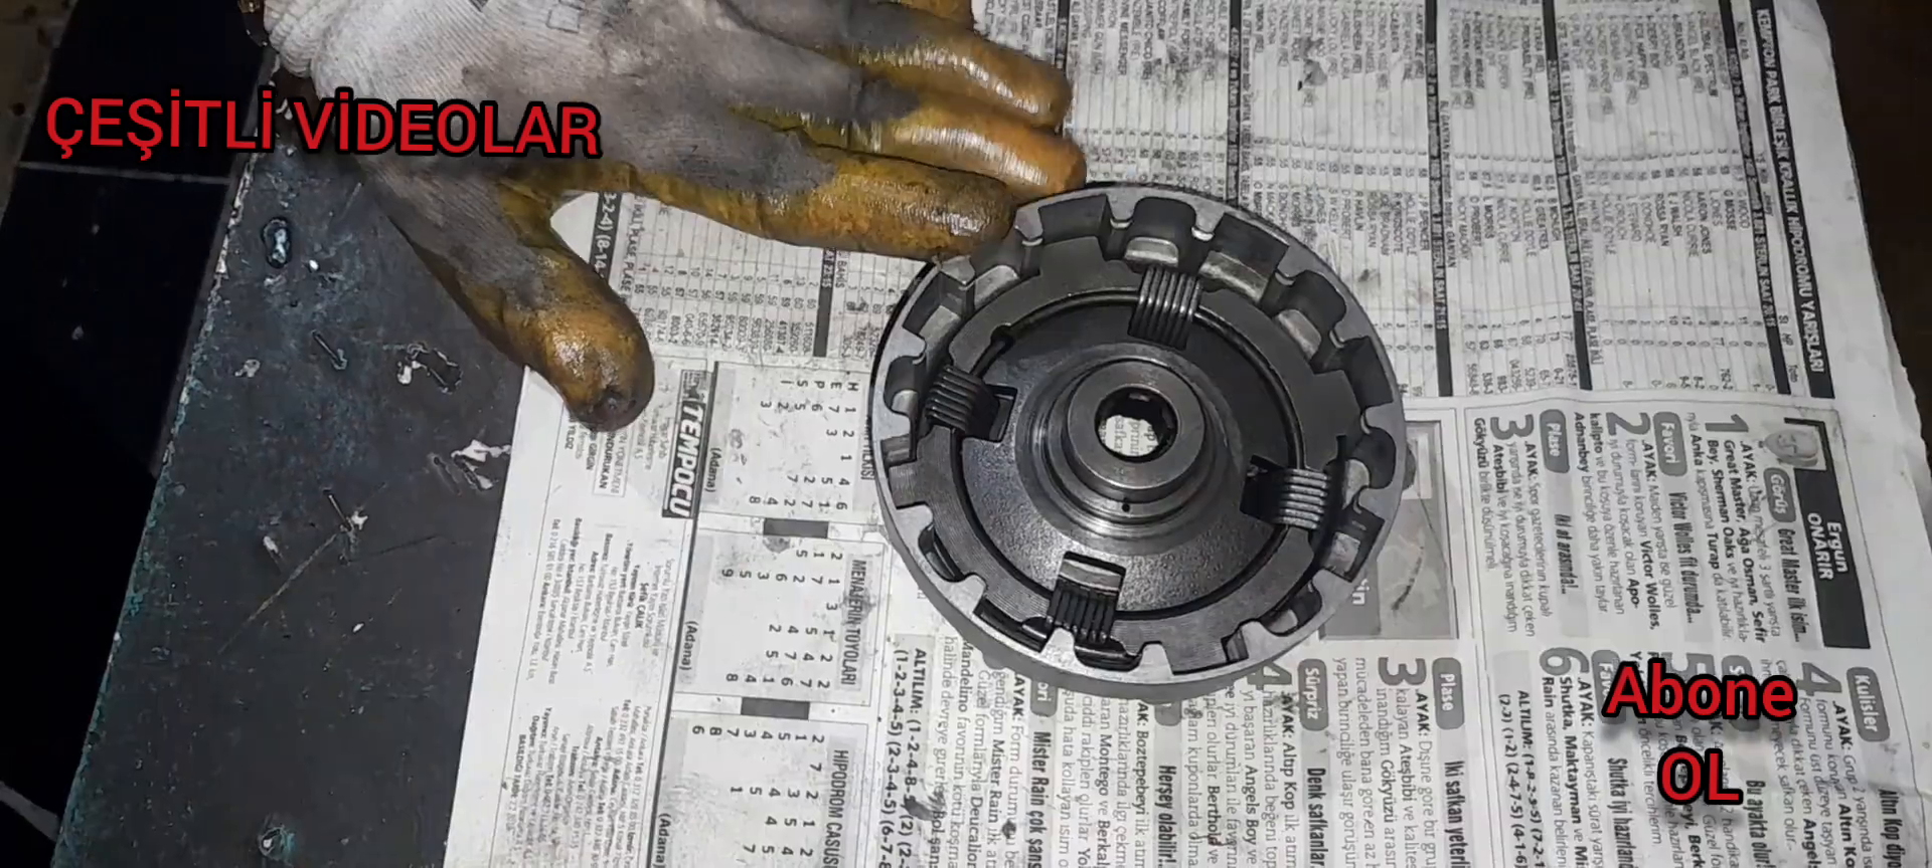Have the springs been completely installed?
Yes.